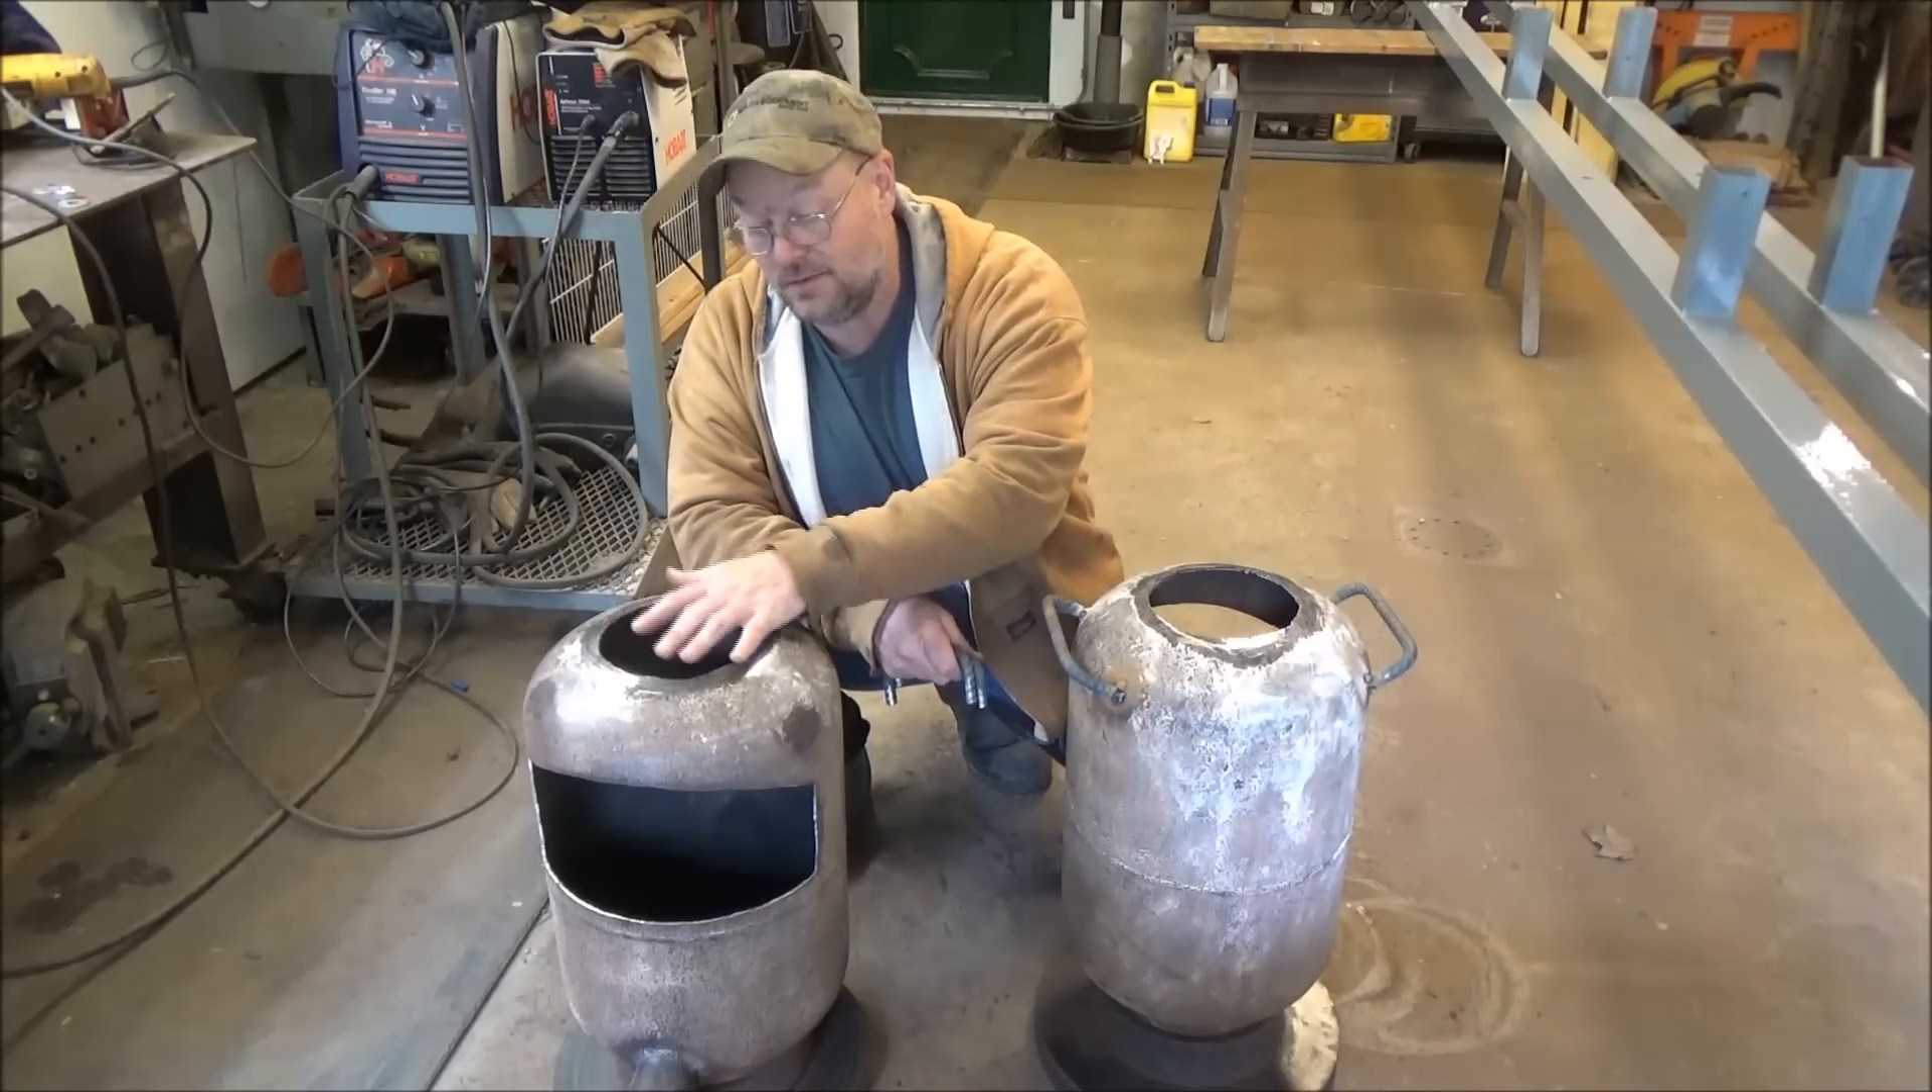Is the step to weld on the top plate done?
No.